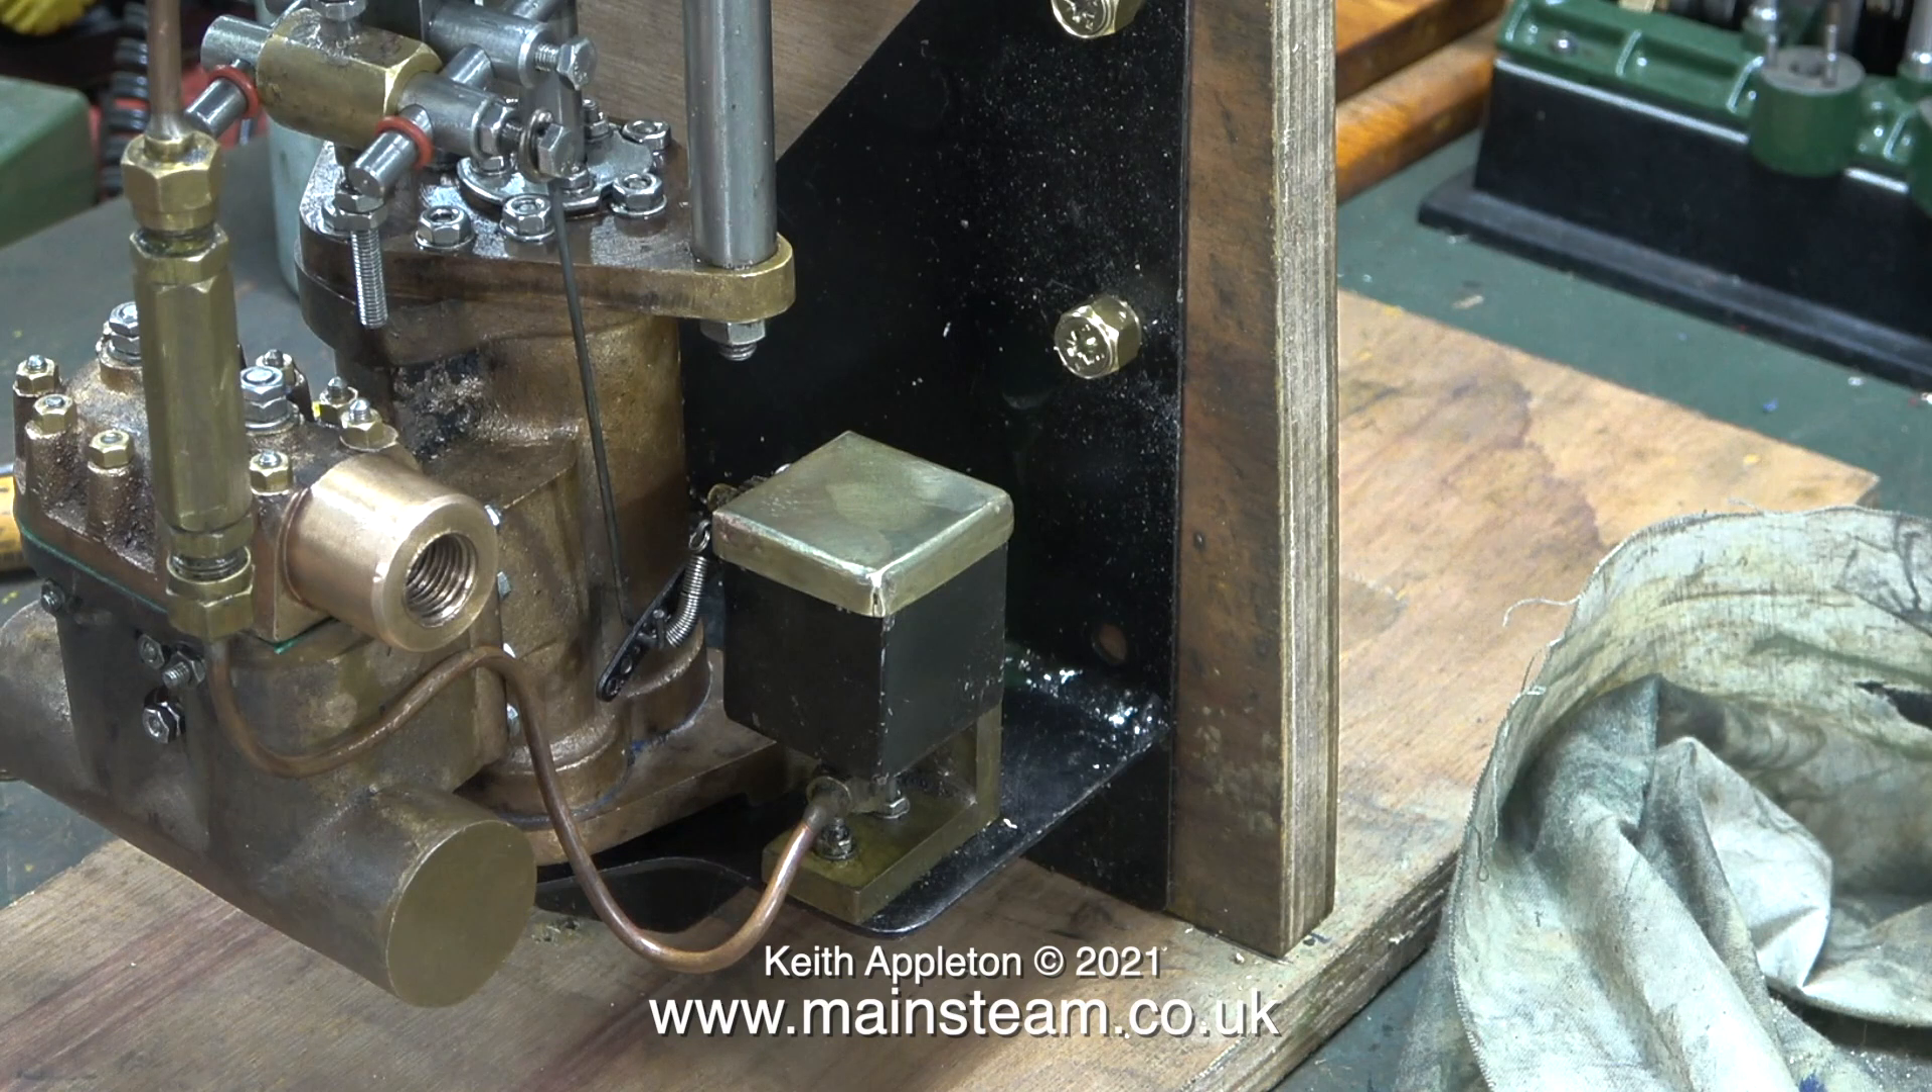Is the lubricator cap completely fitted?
Yes.